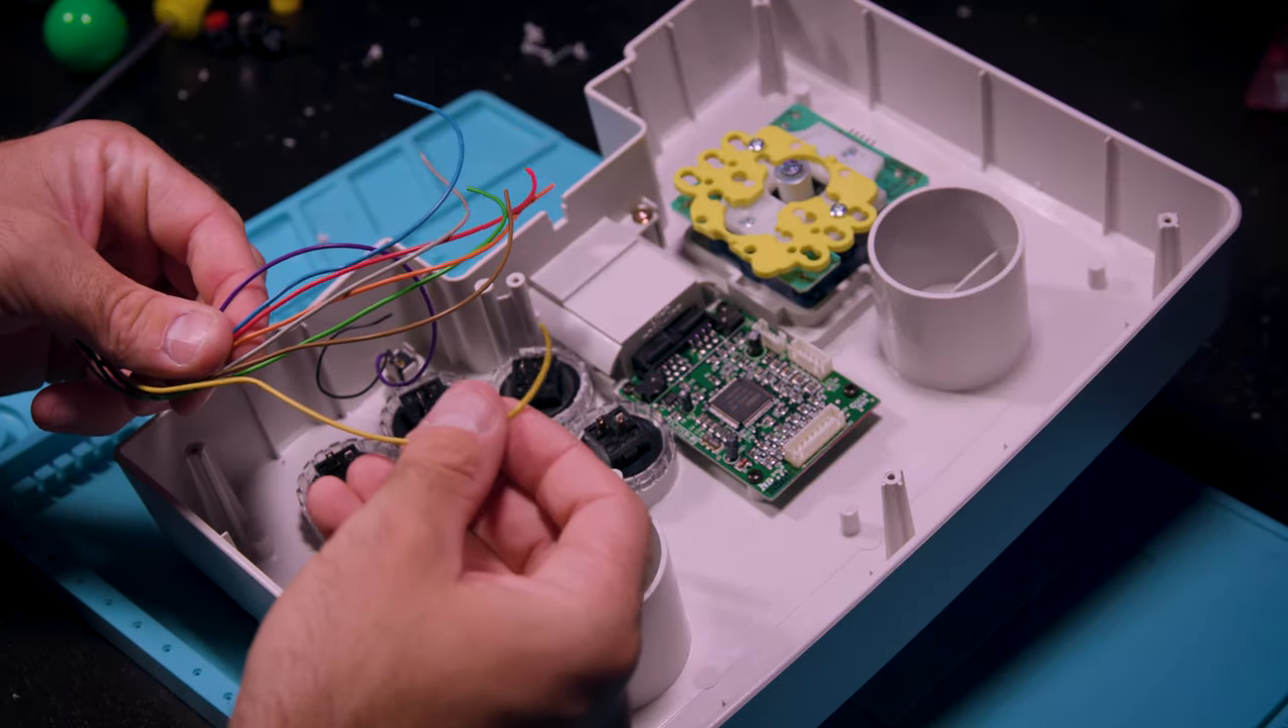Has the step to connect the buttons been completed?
No.